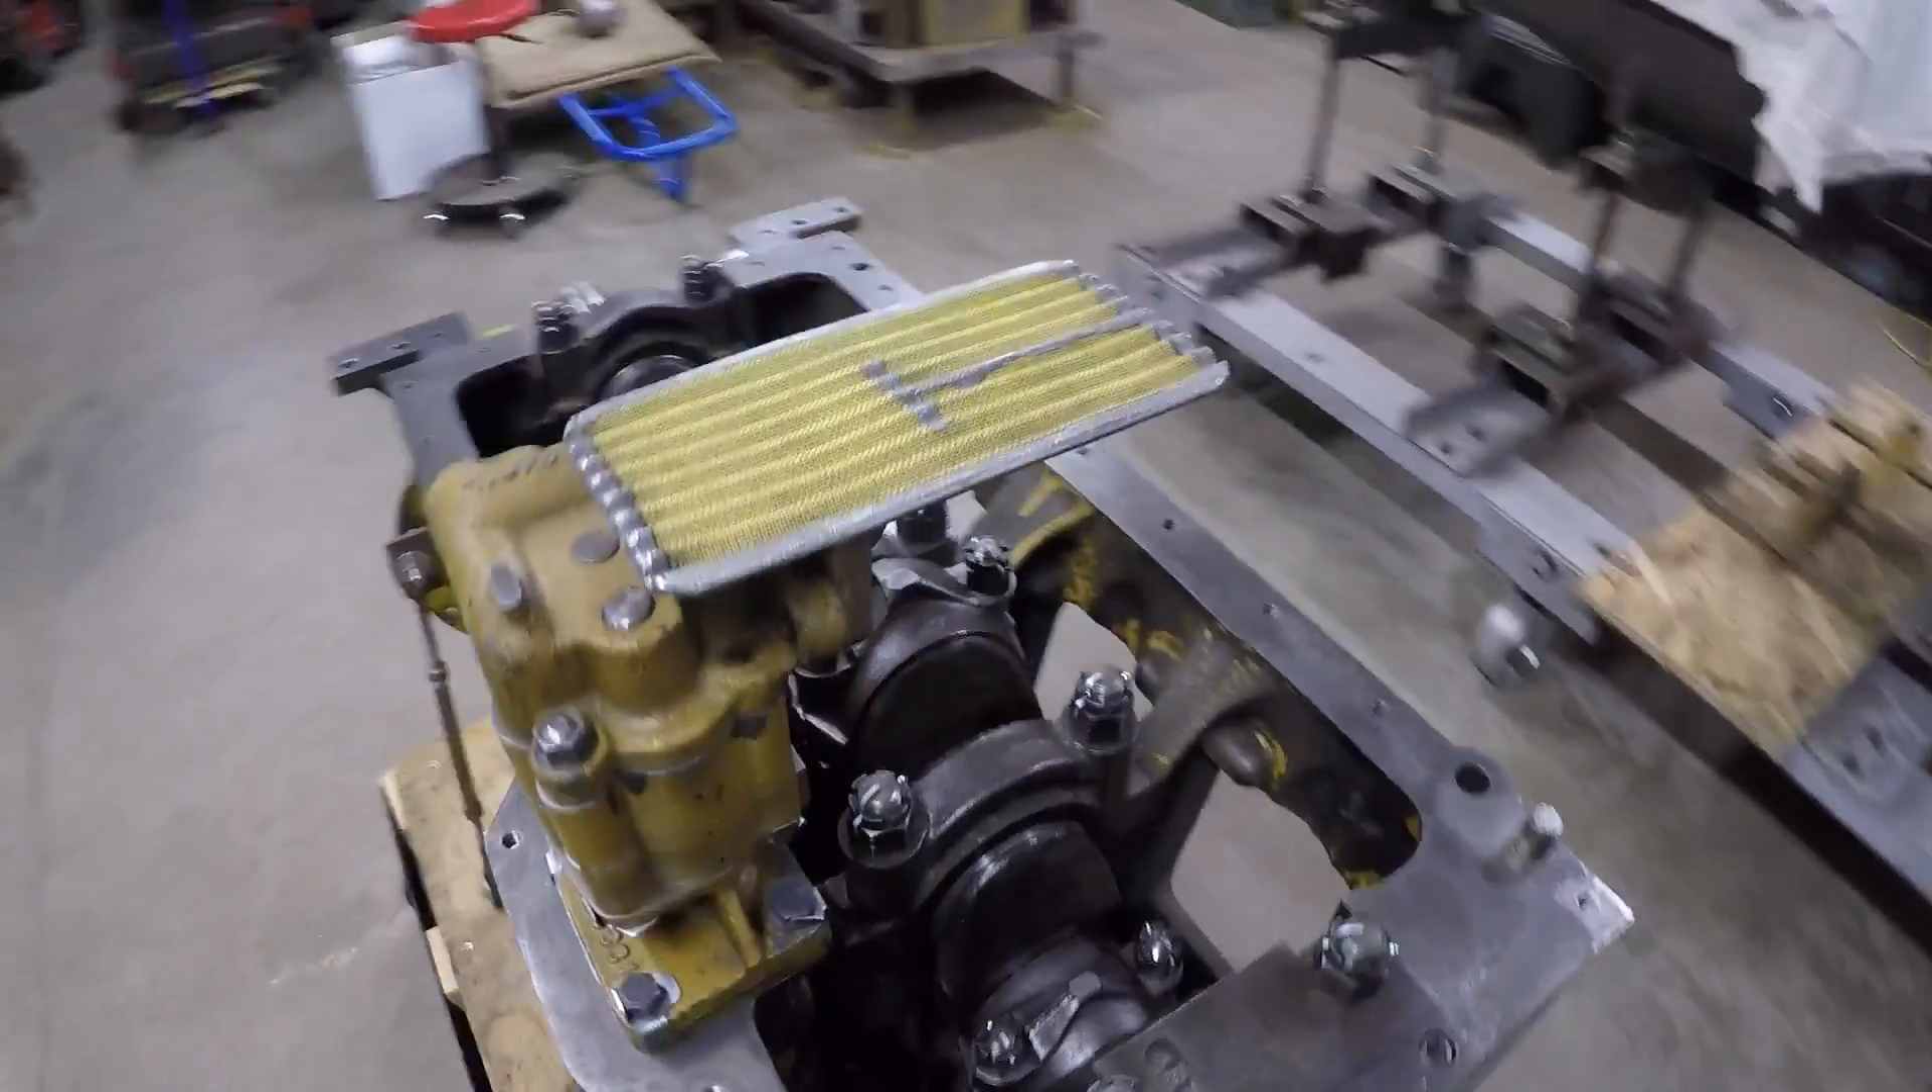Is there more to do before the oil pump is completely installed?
No.